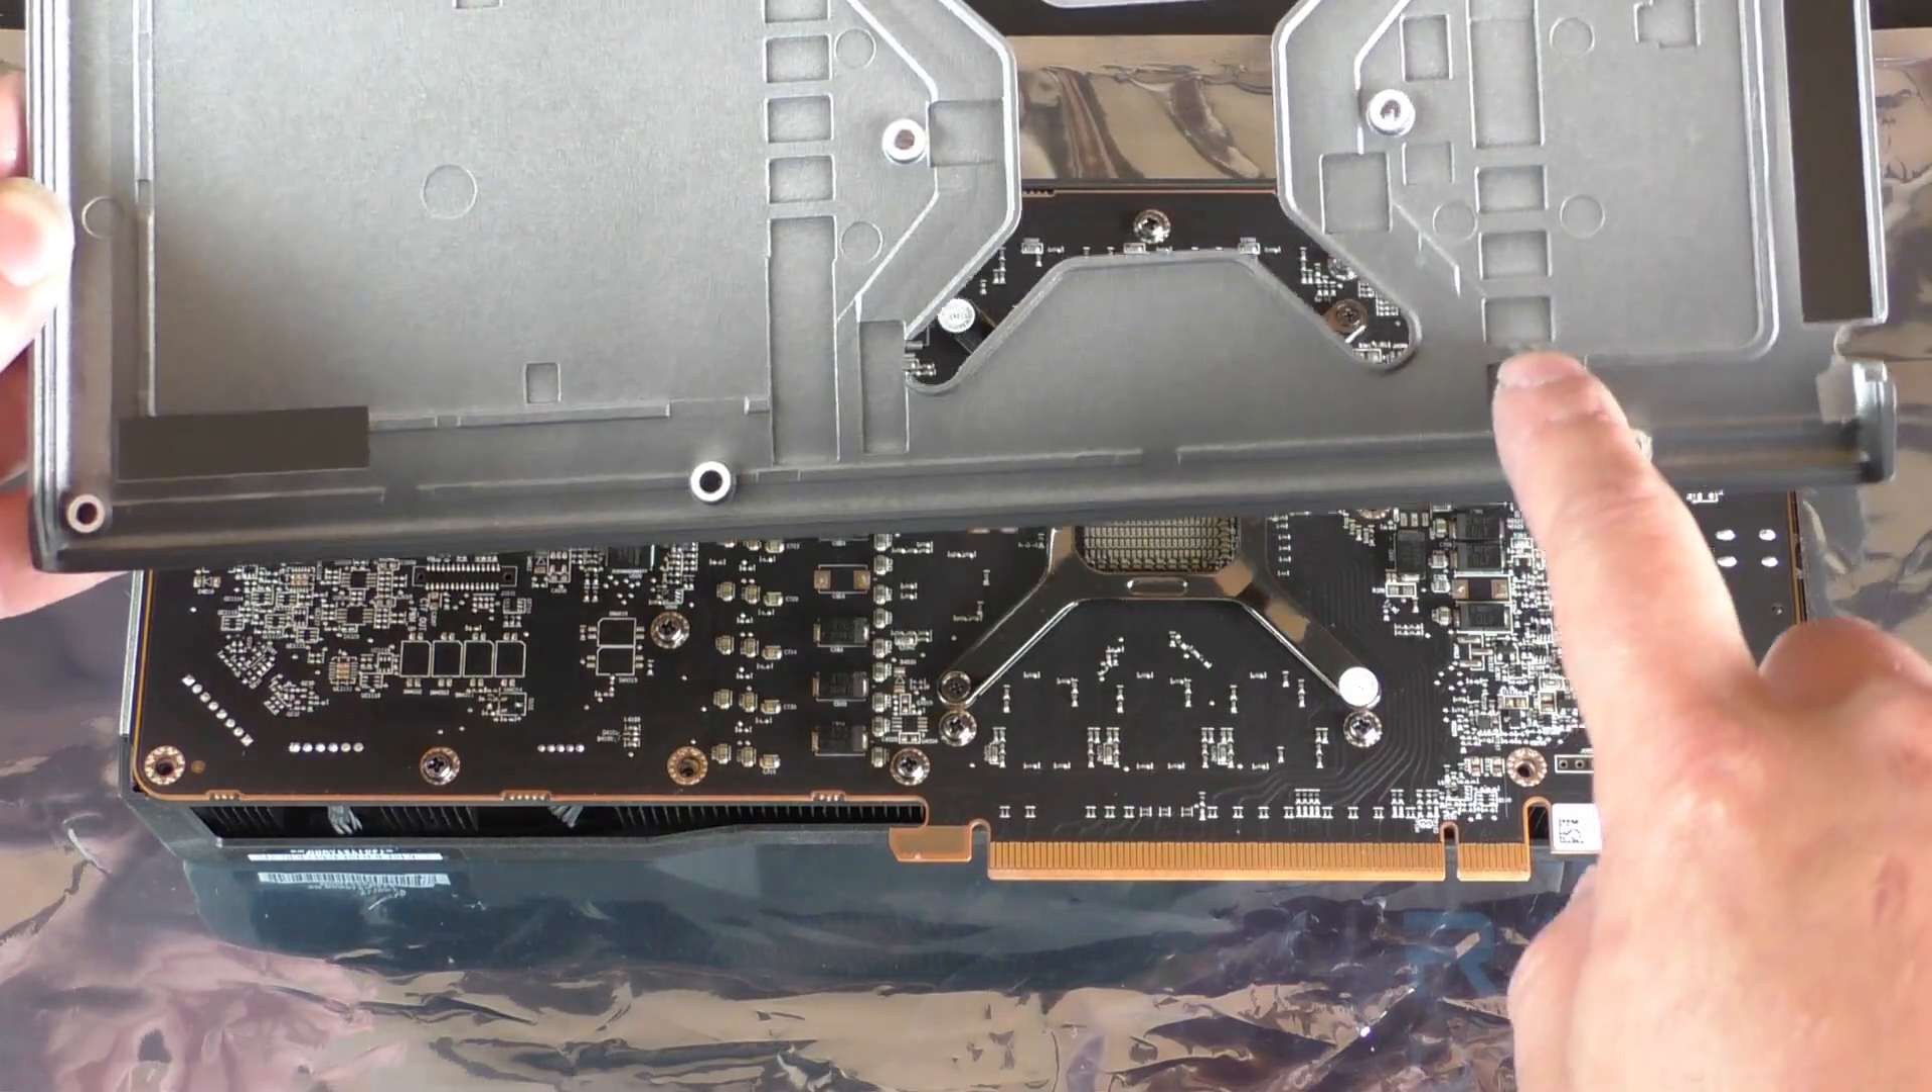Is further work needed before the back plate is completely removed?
No.